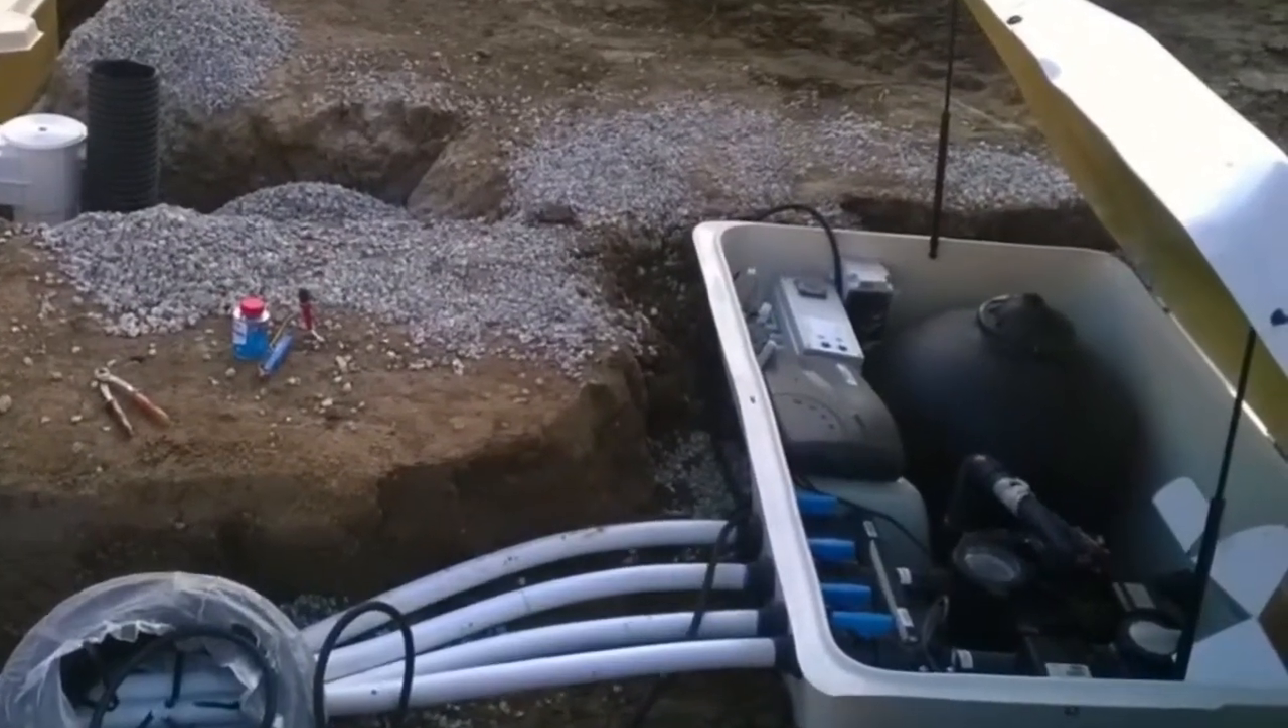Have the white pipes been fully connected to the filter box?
Yes.